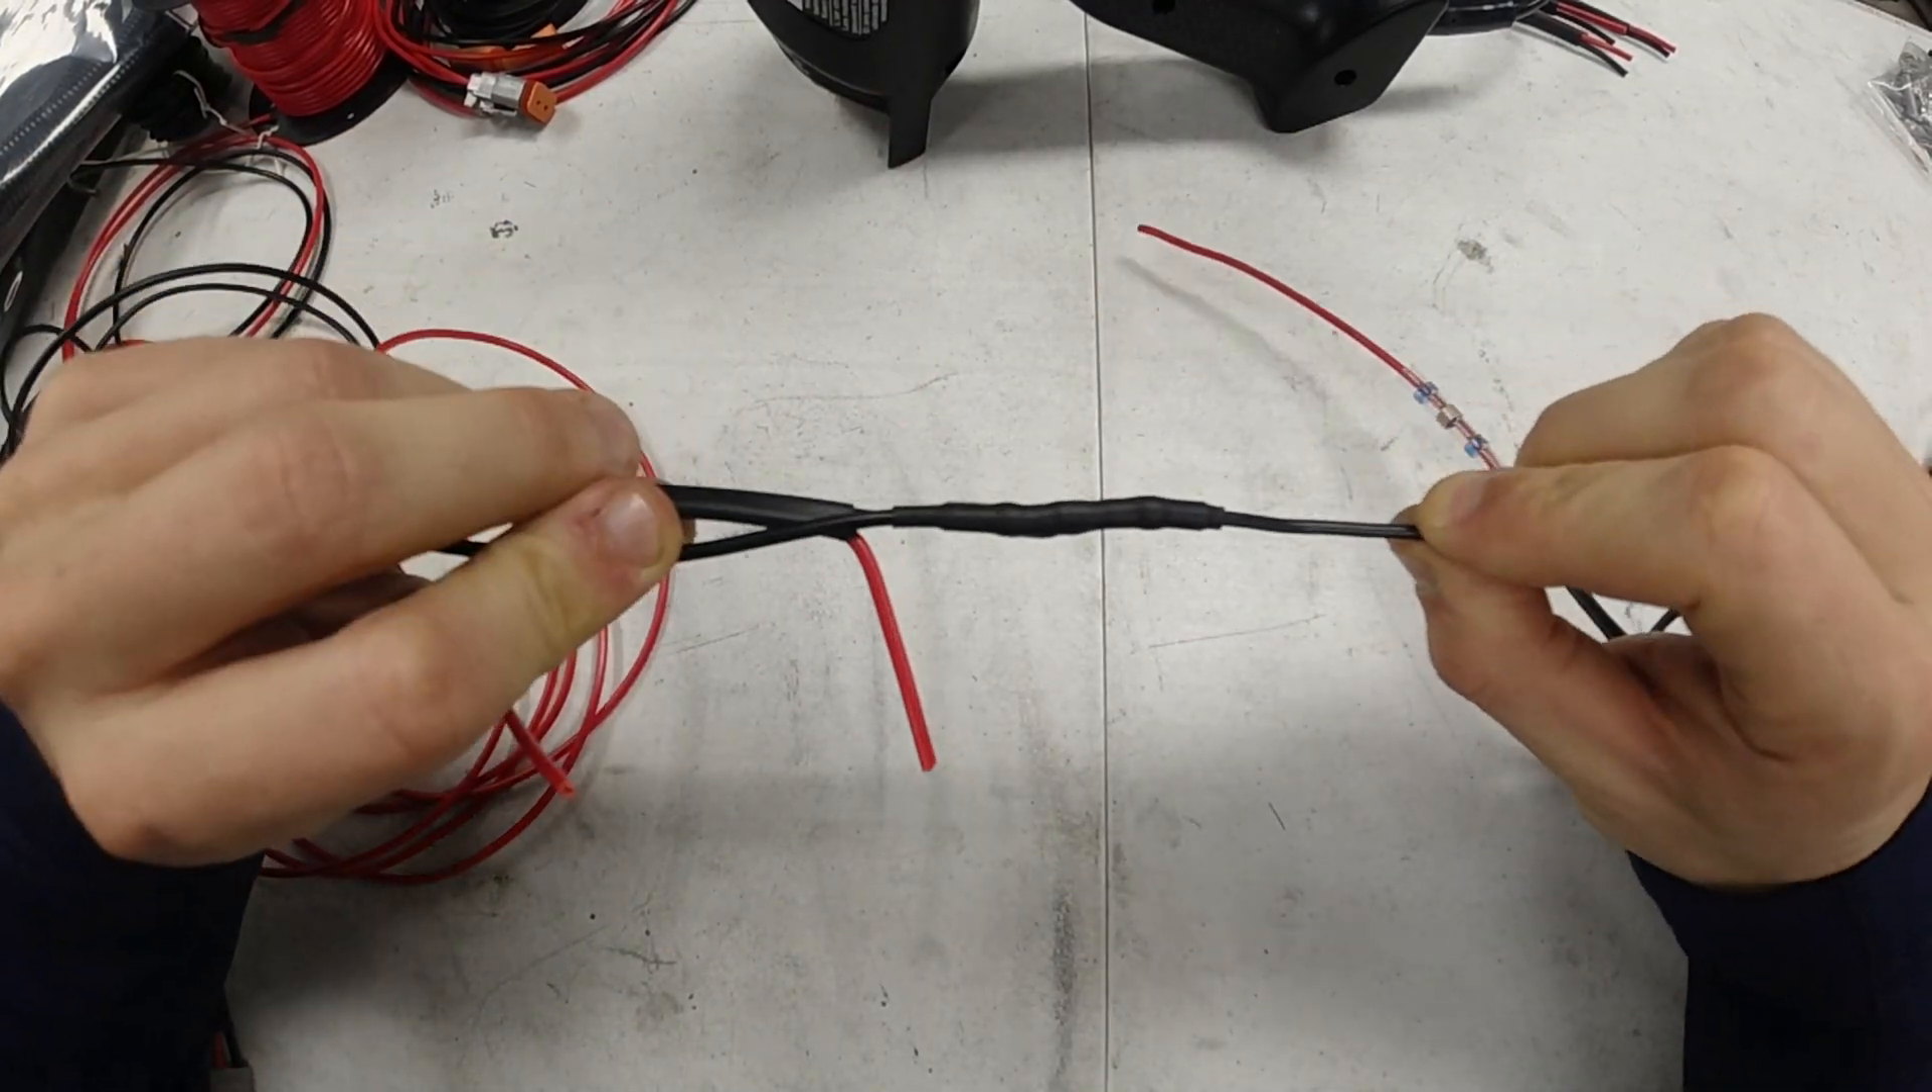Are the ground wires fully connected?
Yes.